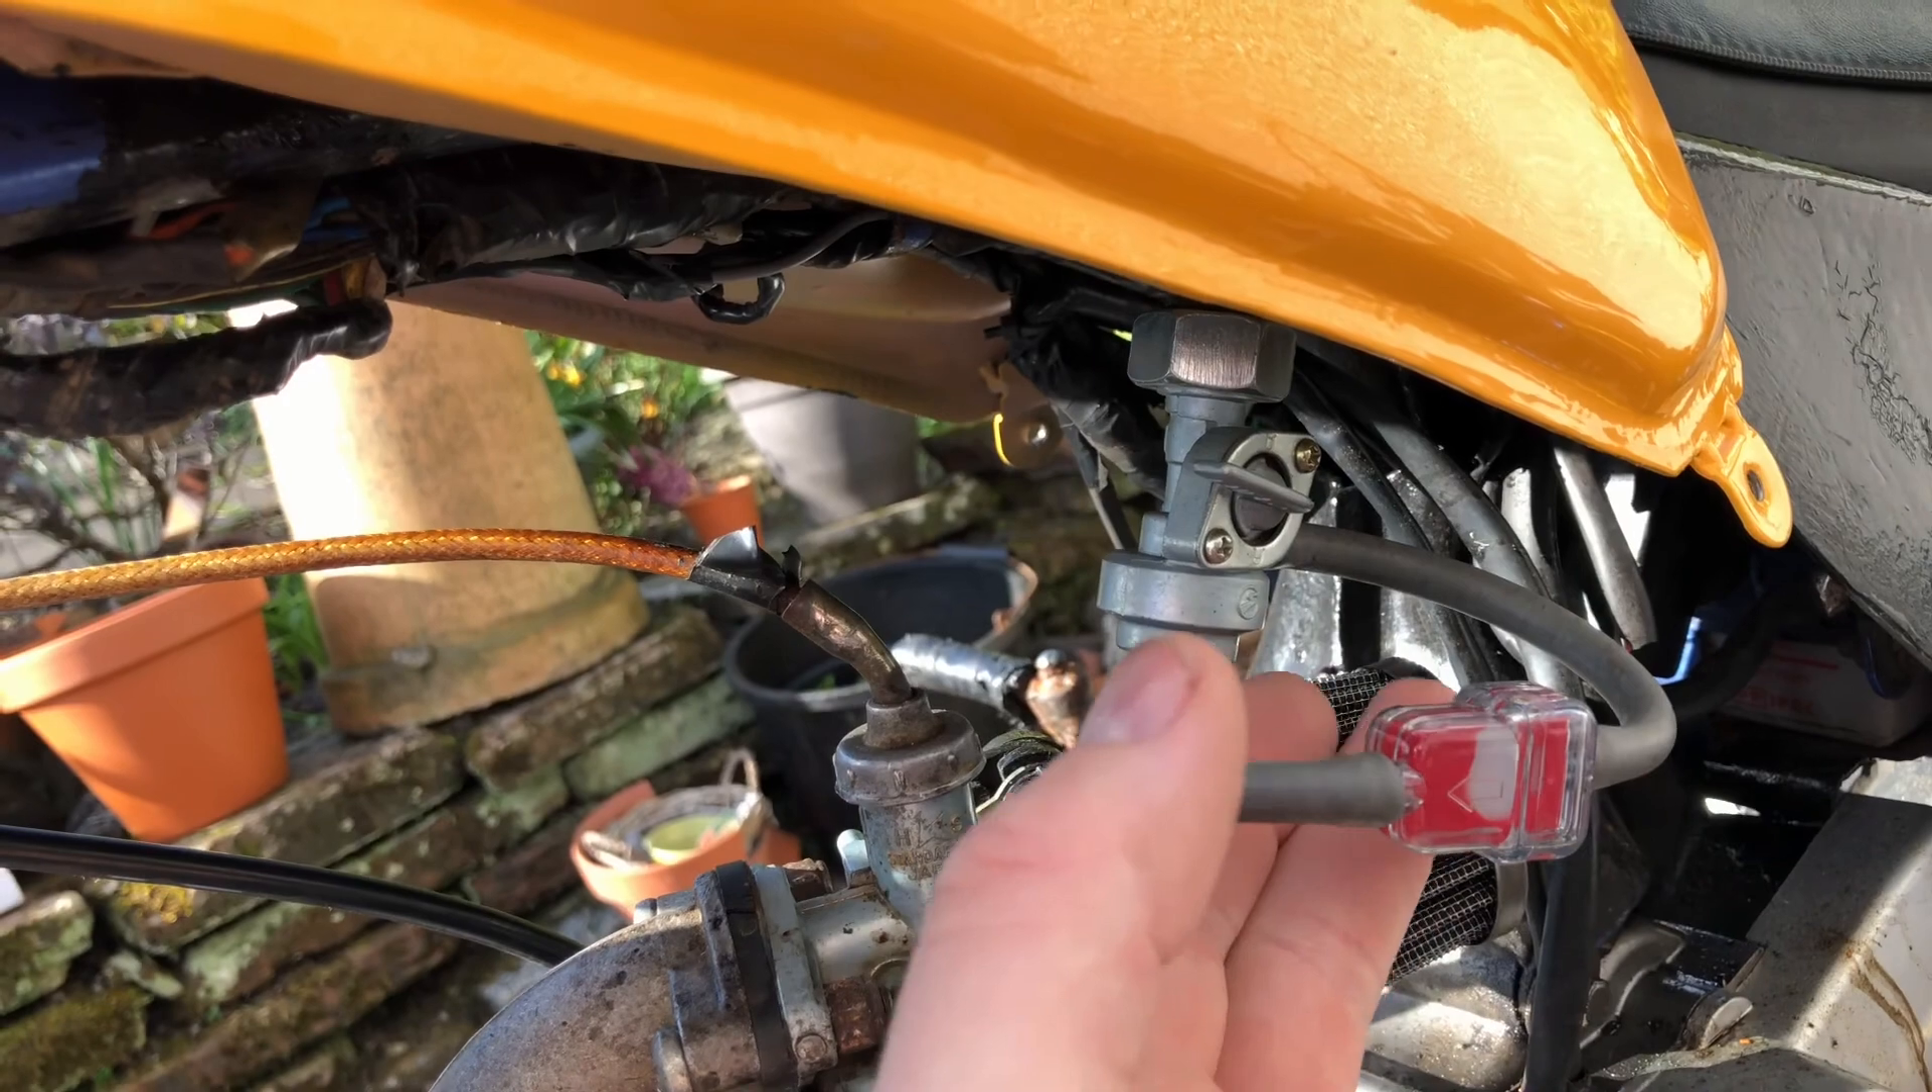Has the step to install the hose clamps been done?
No.